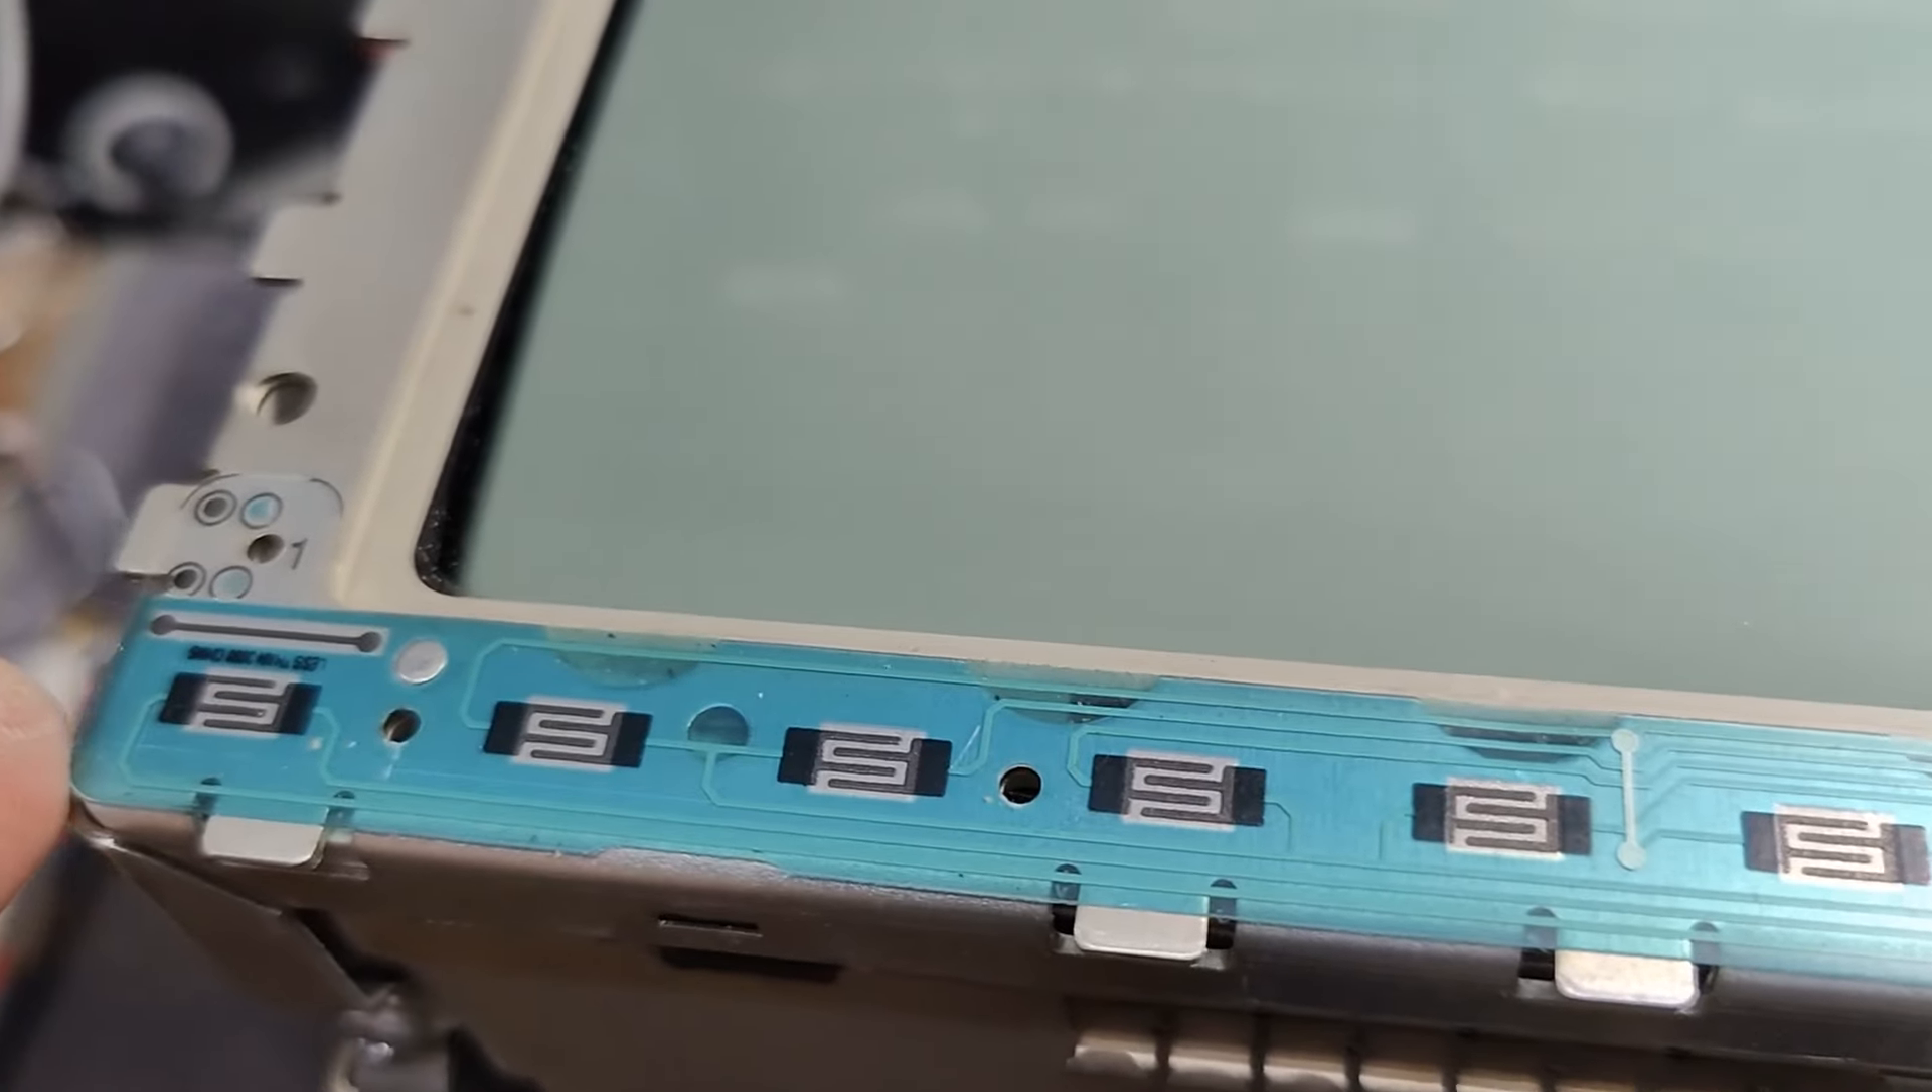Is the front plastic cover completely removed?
Yes.